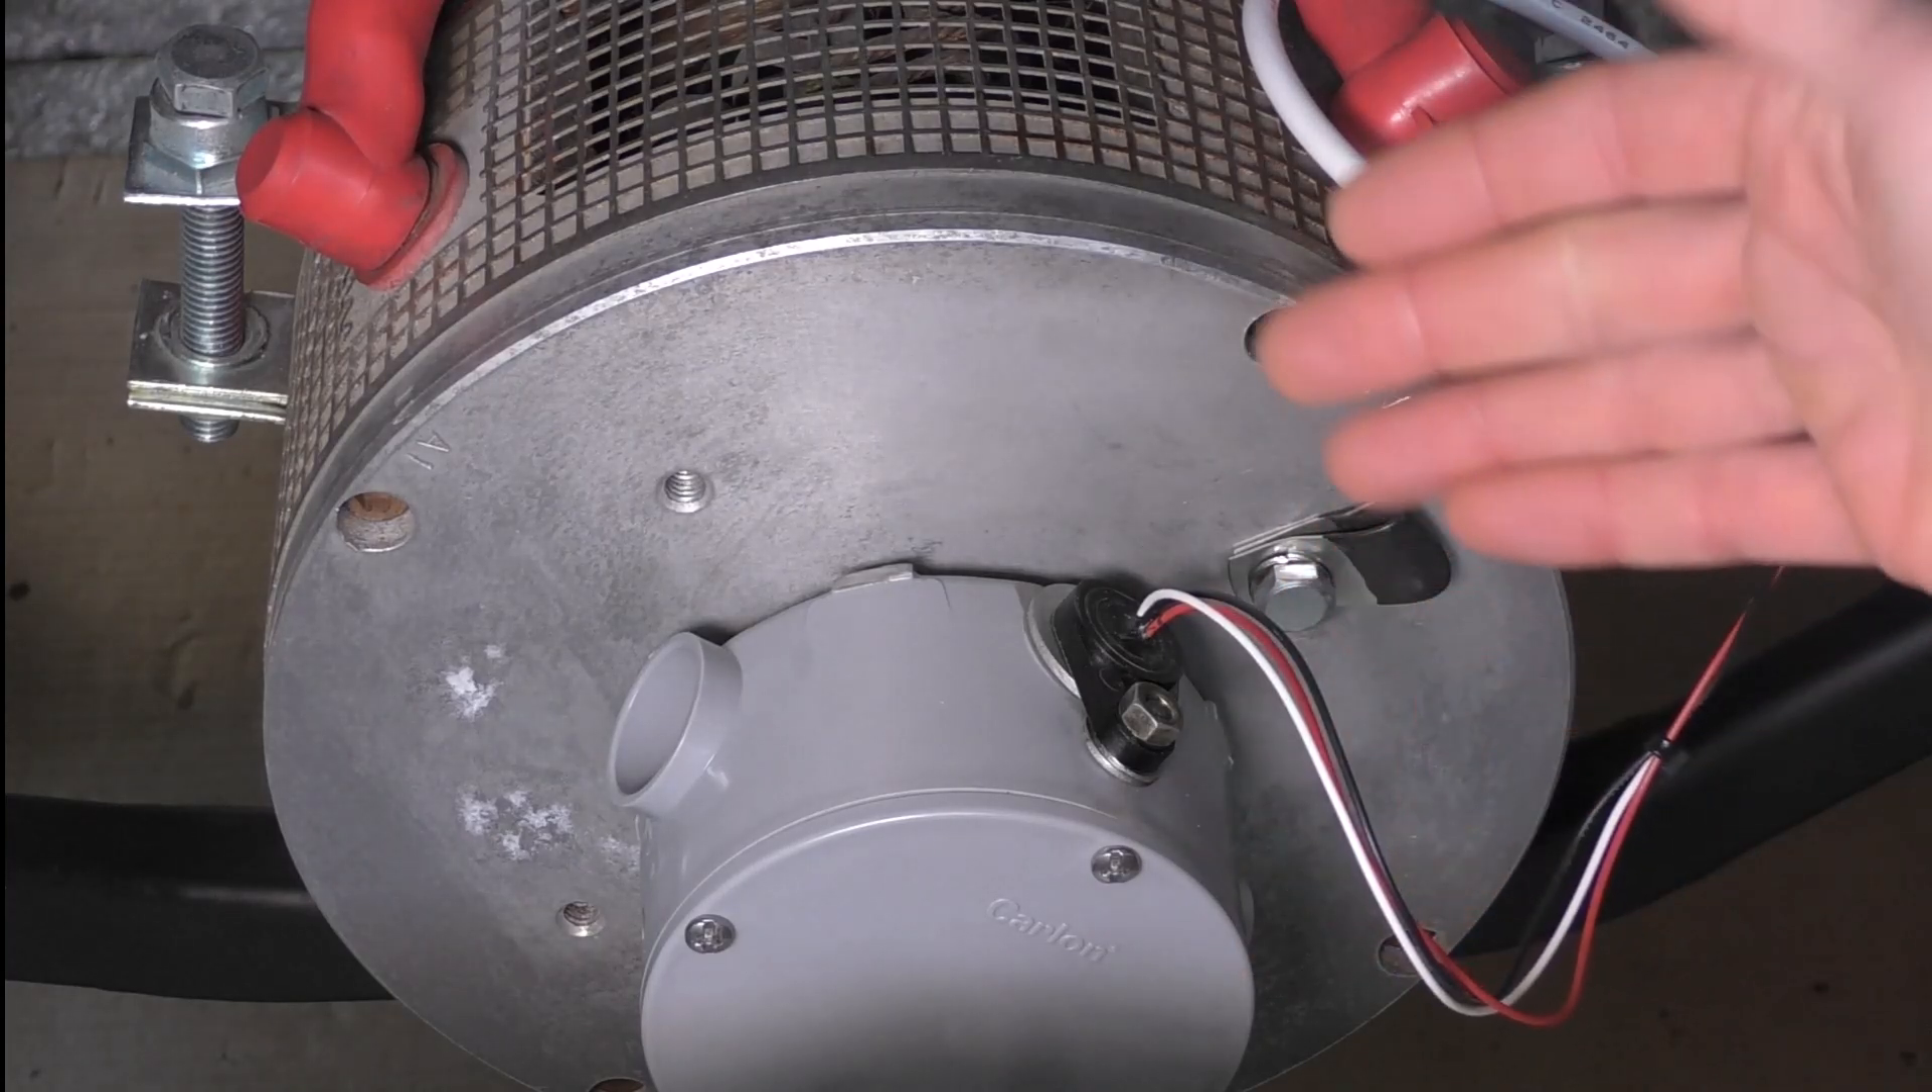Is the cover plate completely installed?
Yes.